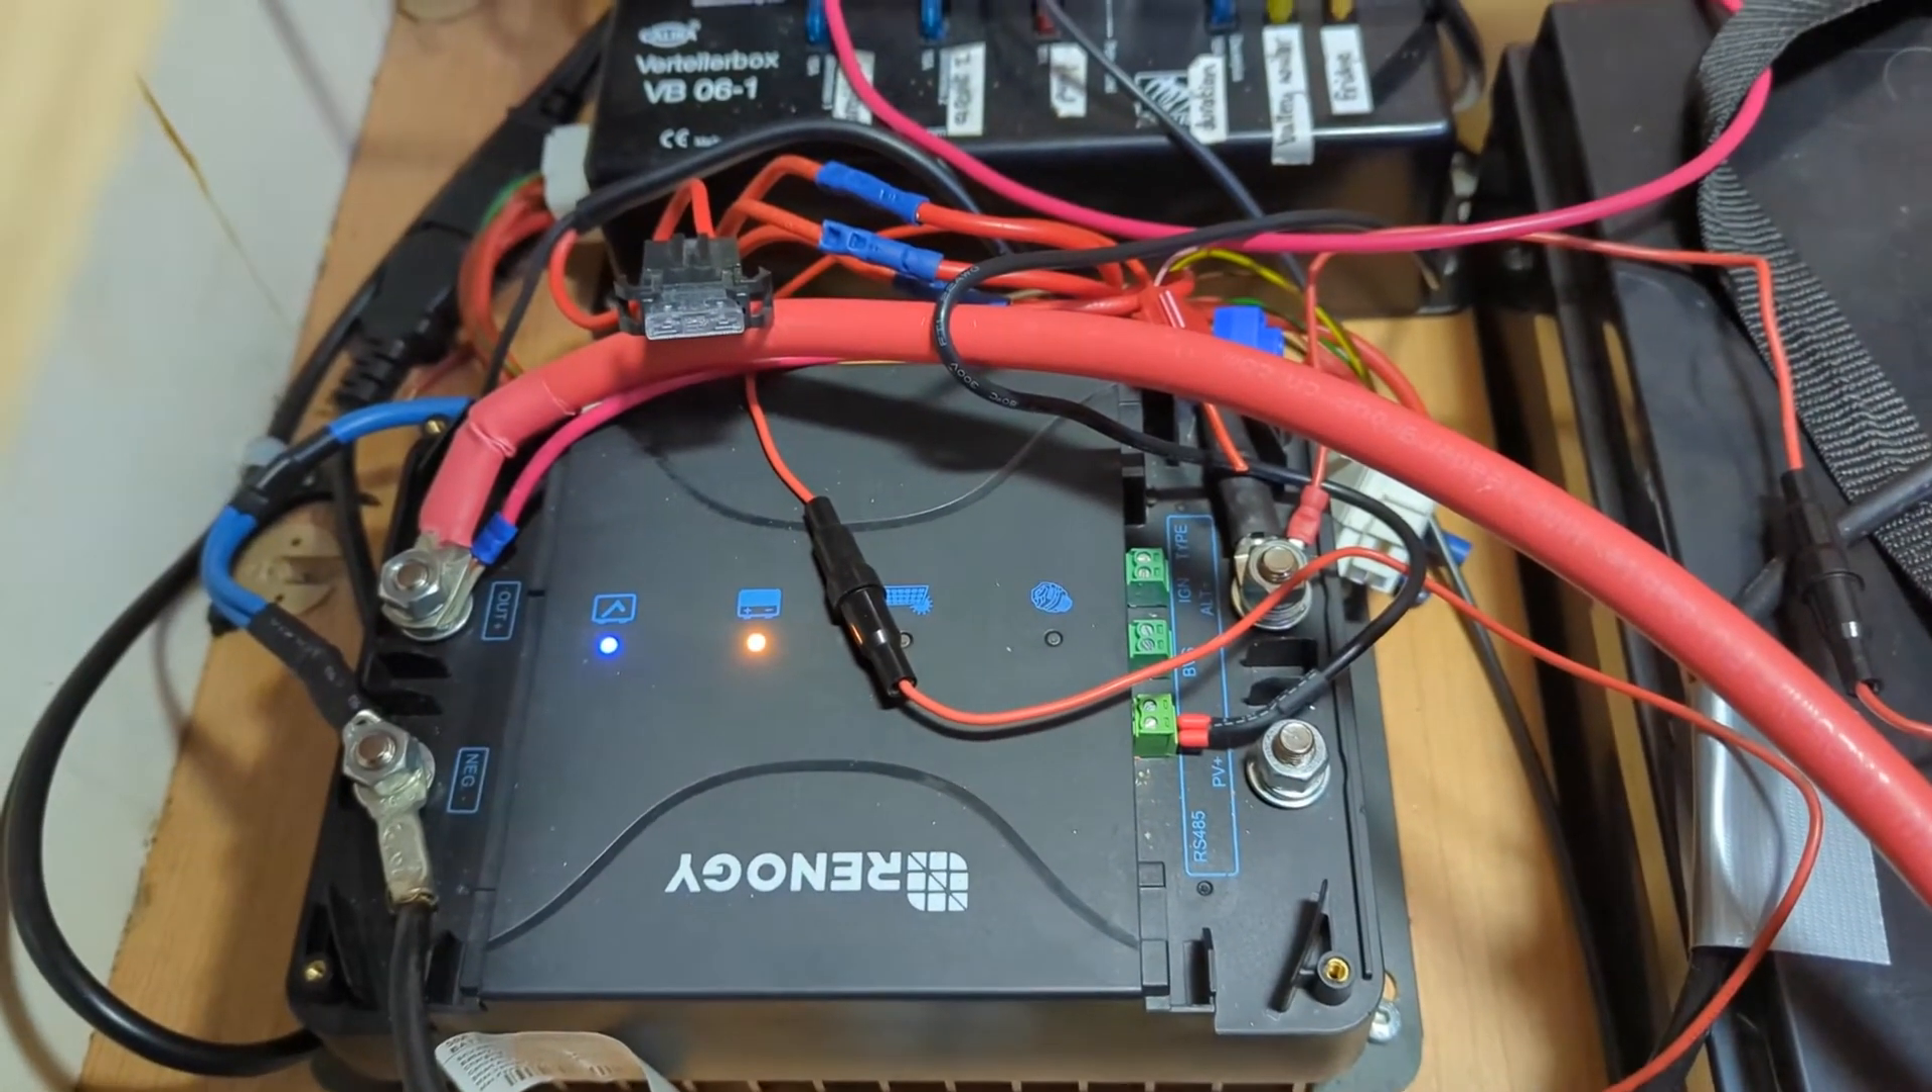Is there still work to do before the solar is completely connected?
Yes.